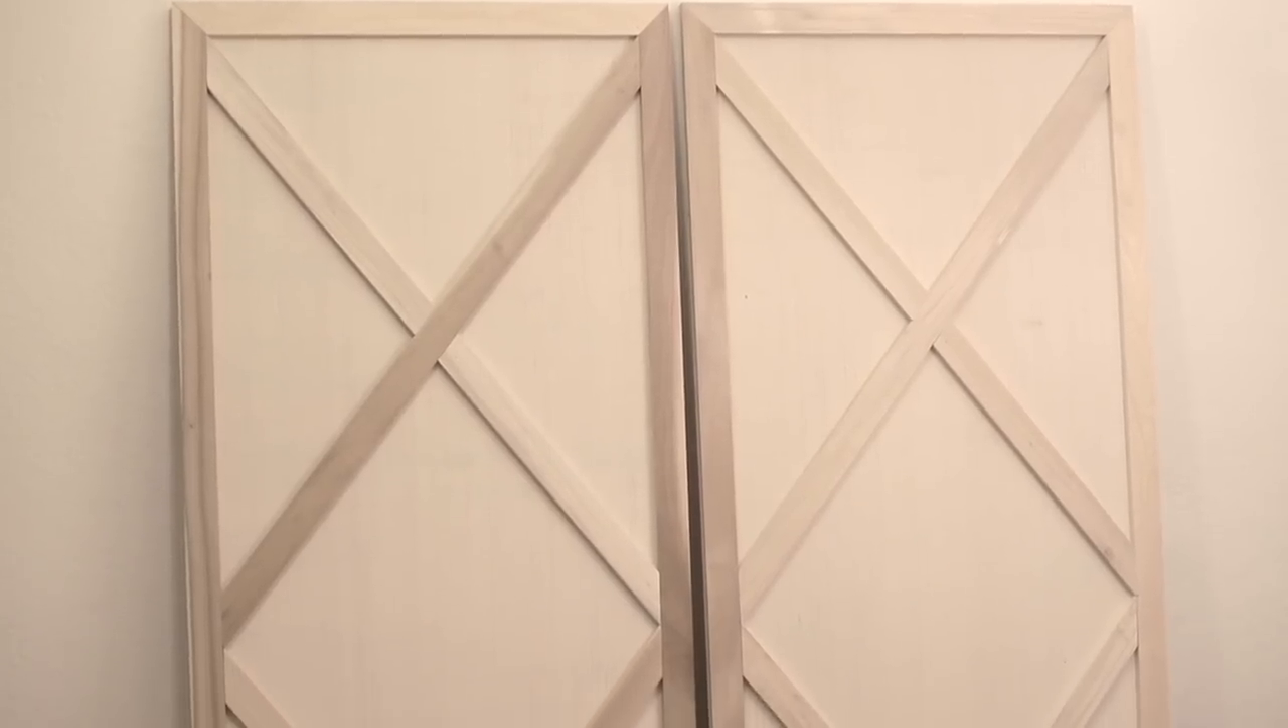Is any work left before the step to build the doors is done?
No.